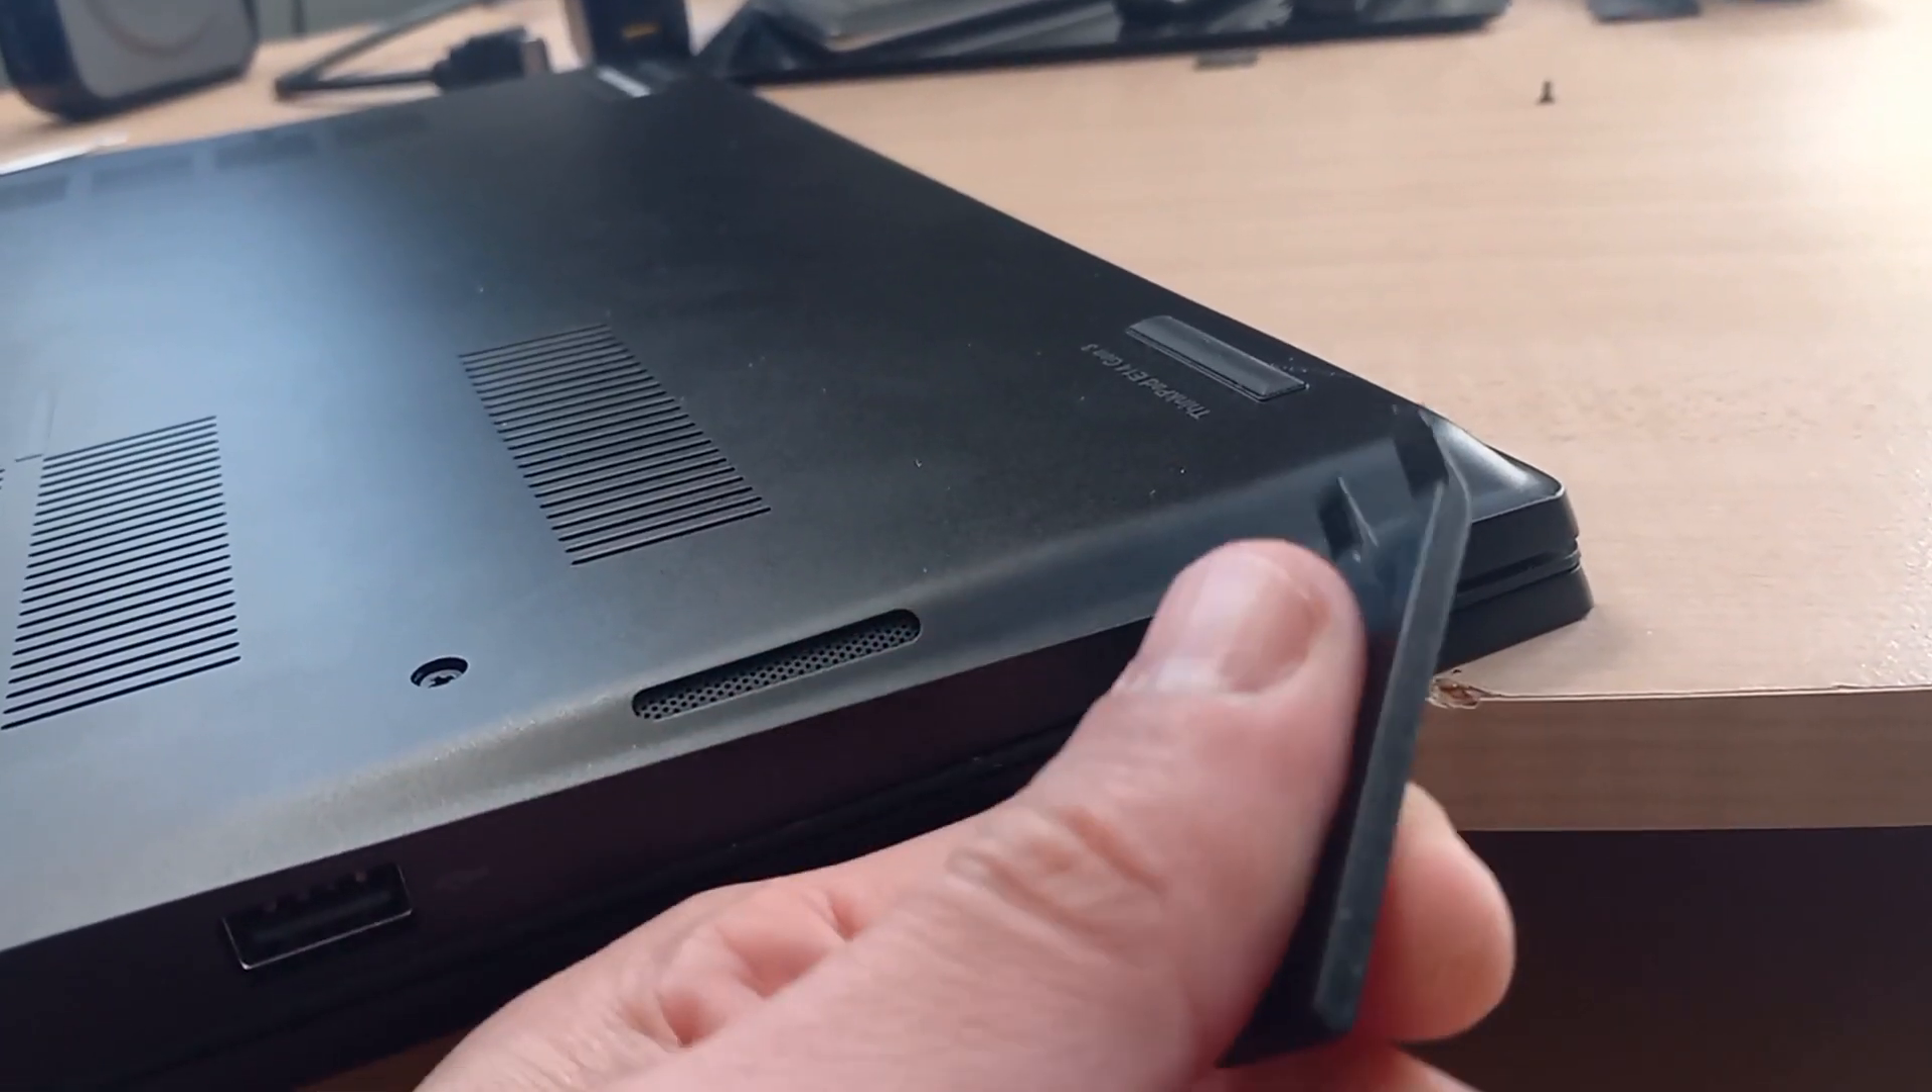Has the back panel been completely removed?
No.